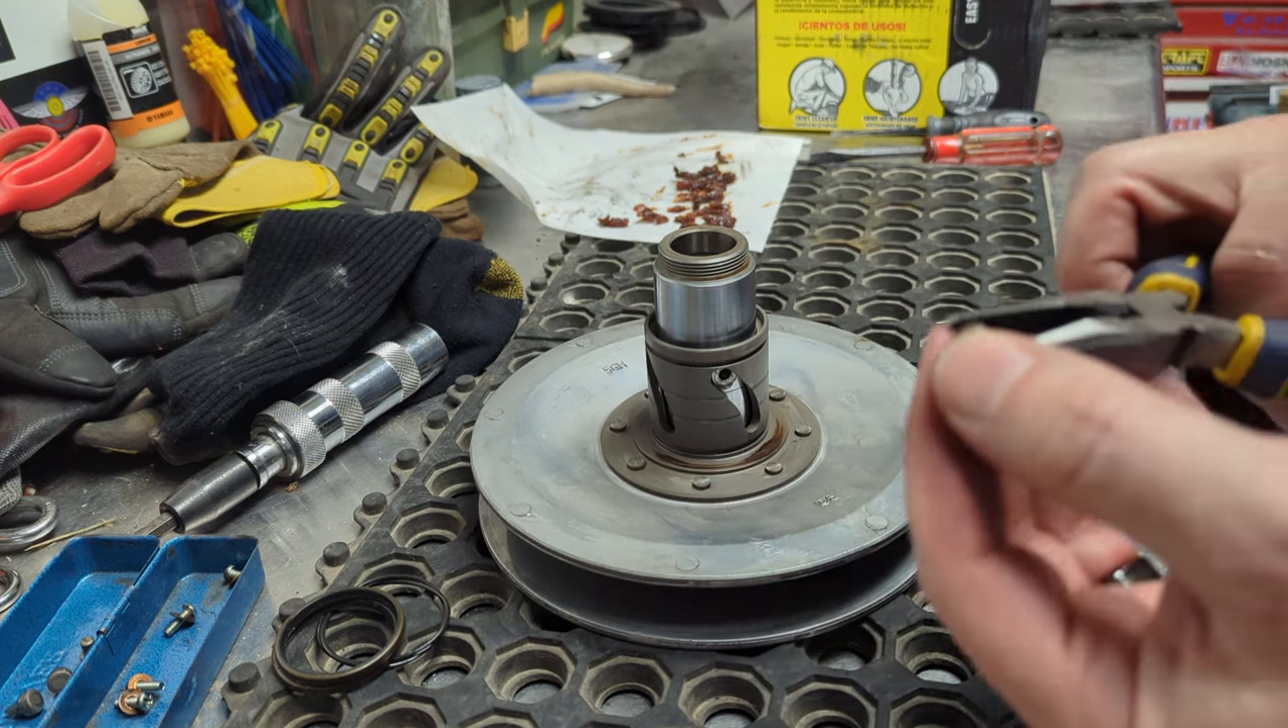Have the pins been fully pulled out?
No.